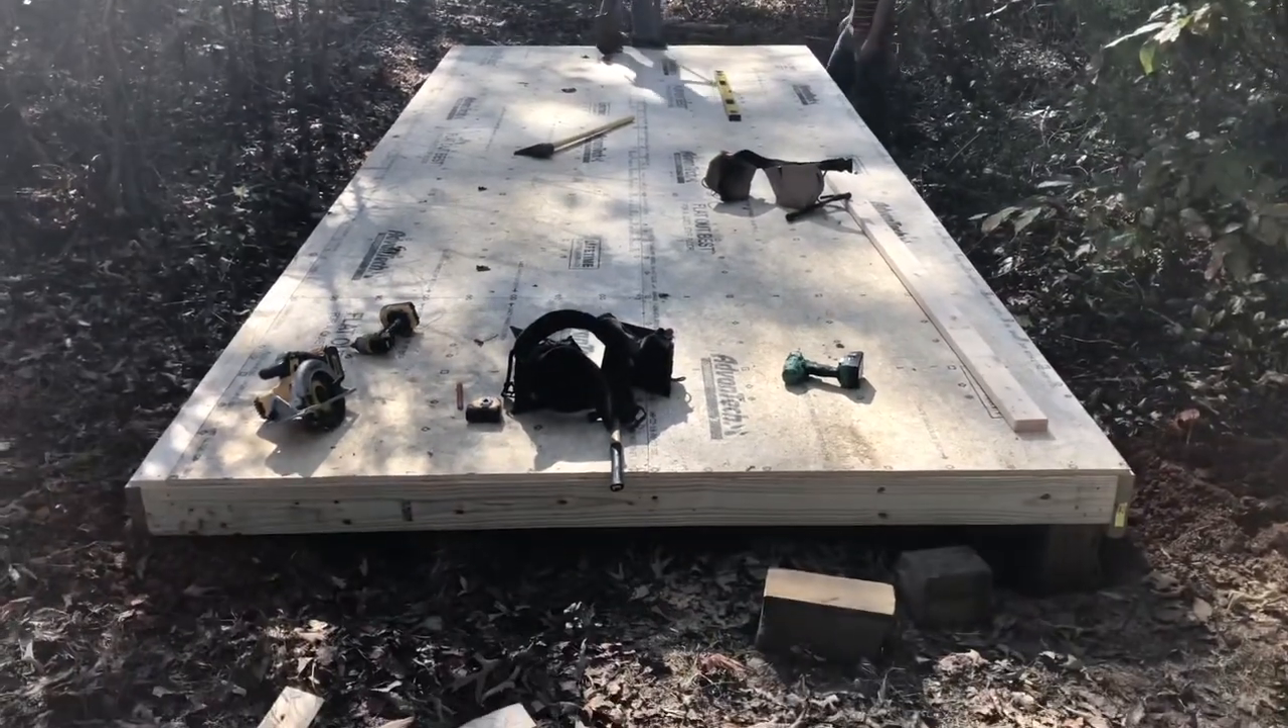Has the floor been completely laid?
Yes.